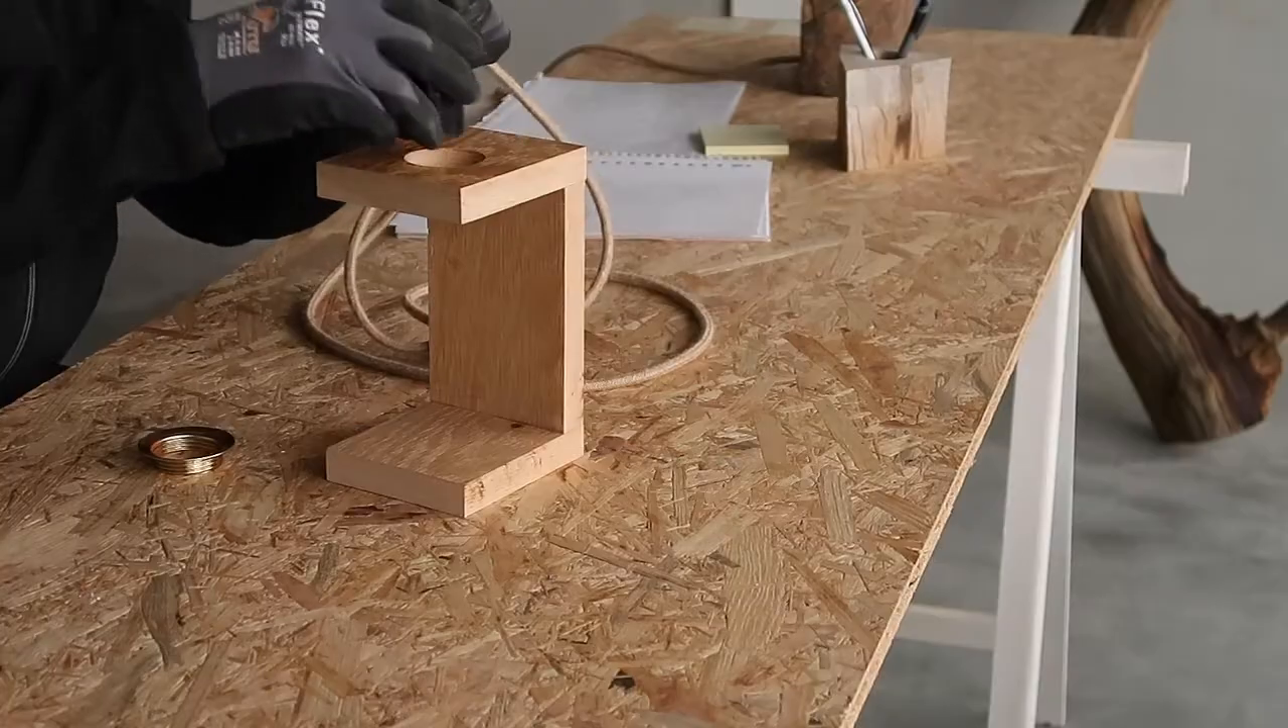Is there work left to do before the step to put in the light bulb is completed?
Yes.